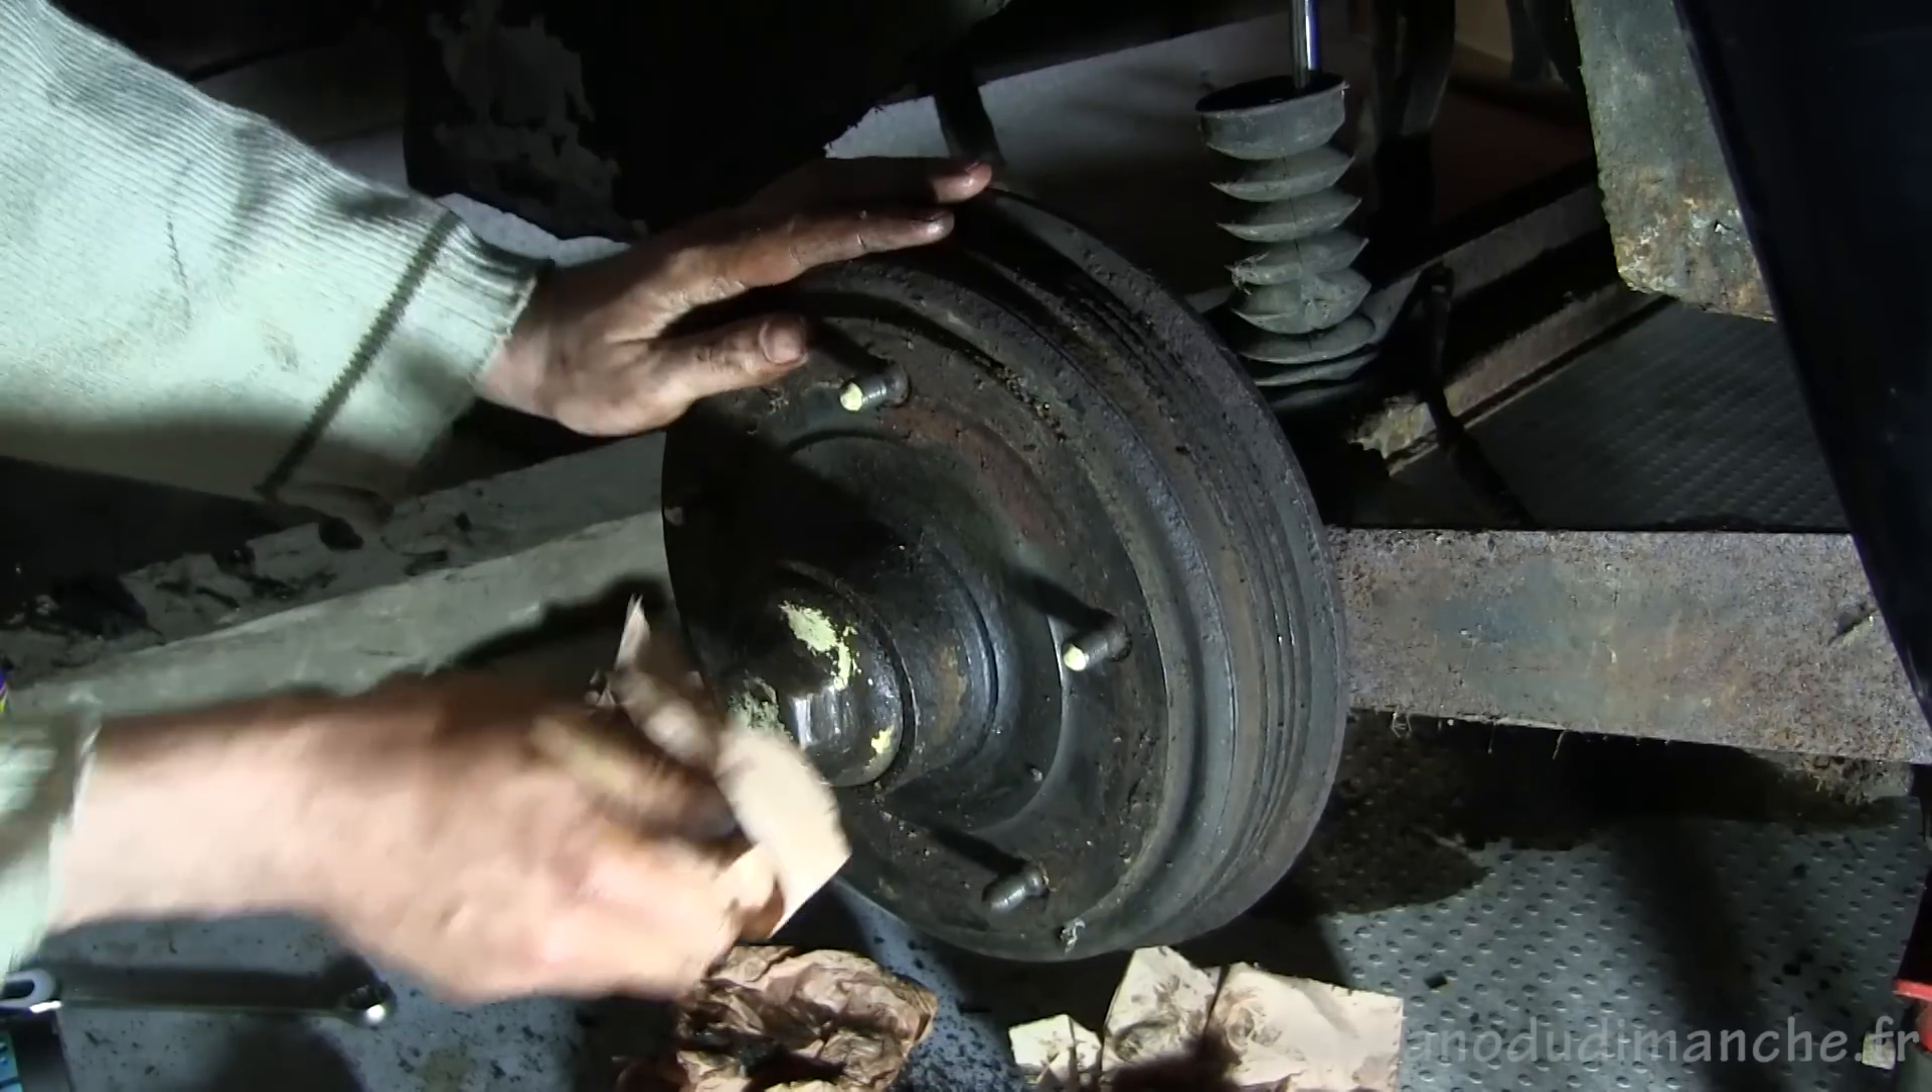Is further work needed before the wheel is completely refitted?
Yes.